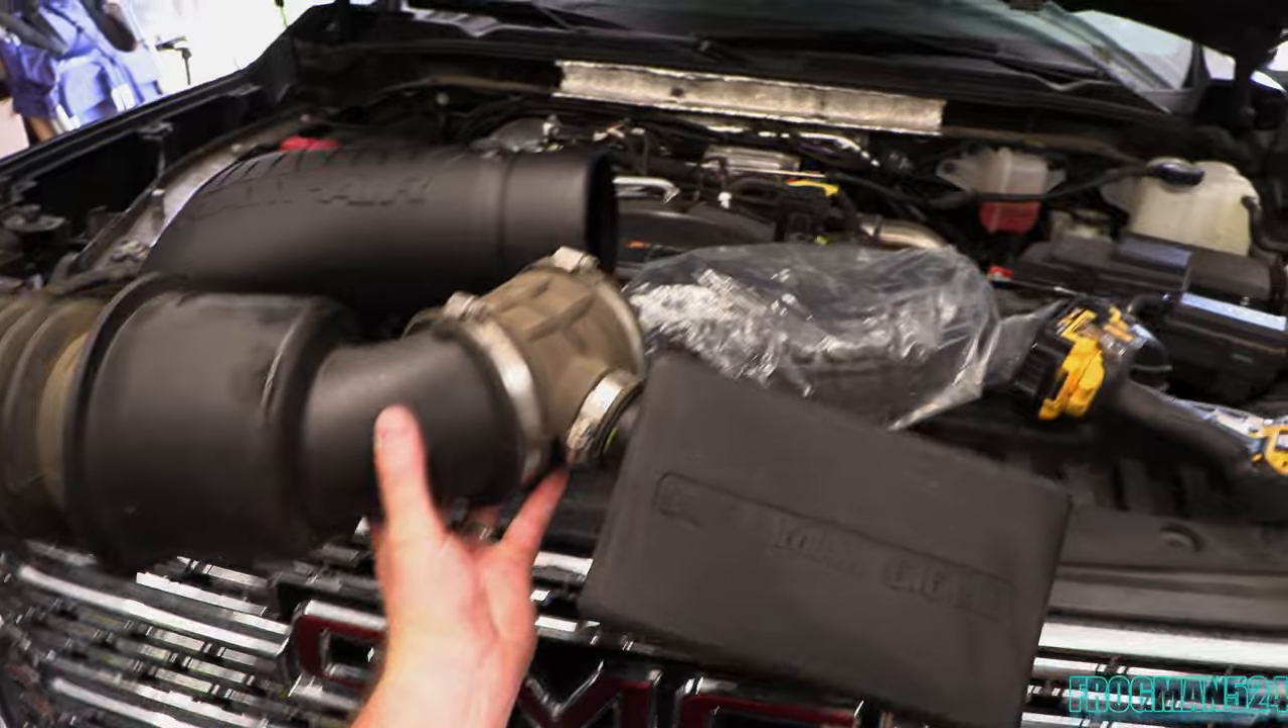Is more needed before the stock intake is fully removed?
No.